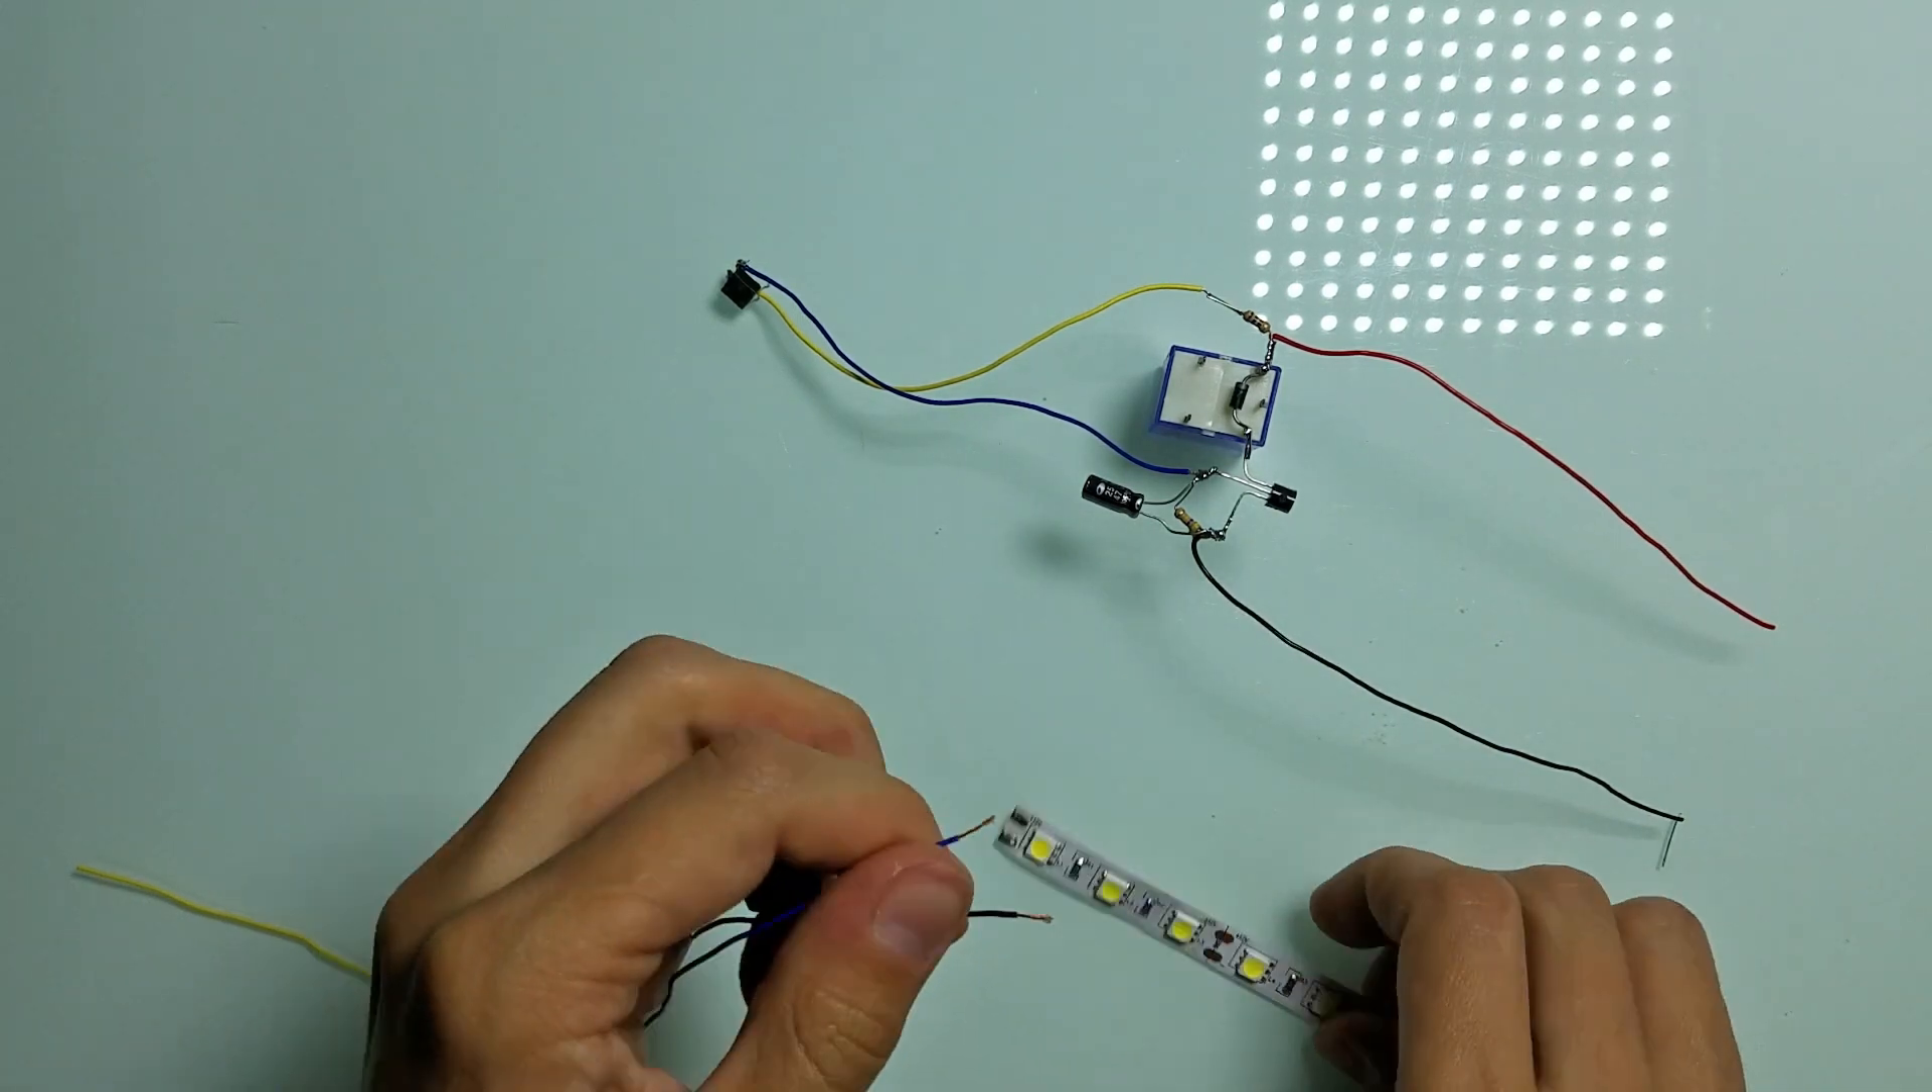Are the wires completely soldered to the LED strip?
No.